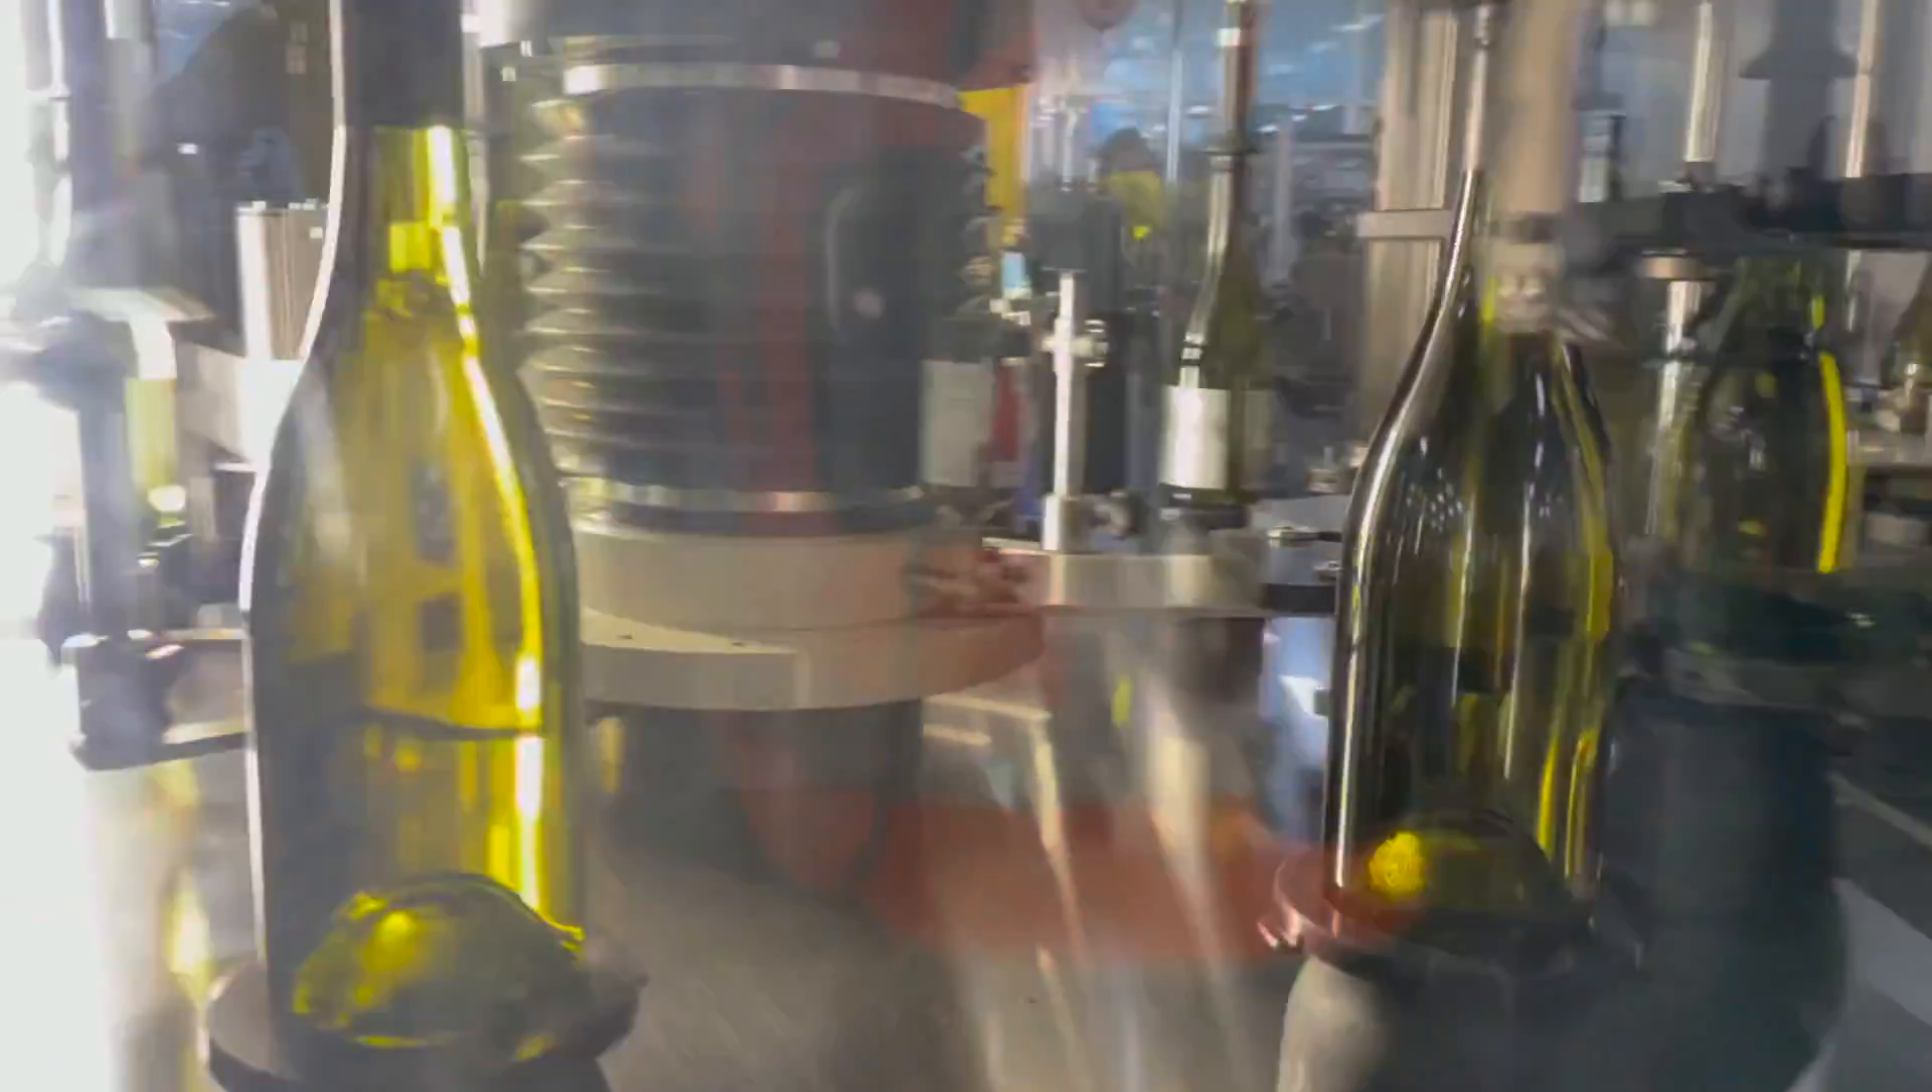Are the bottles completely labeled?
No.